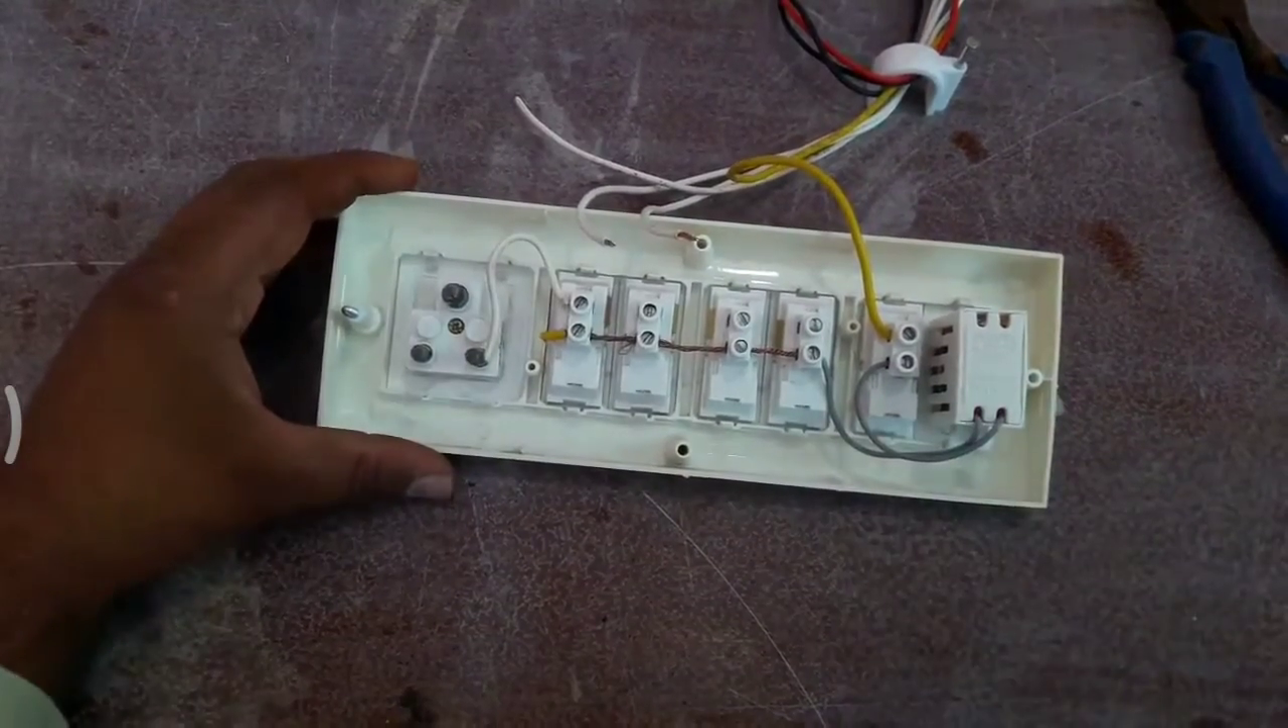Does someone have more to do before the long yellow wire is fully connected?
No.